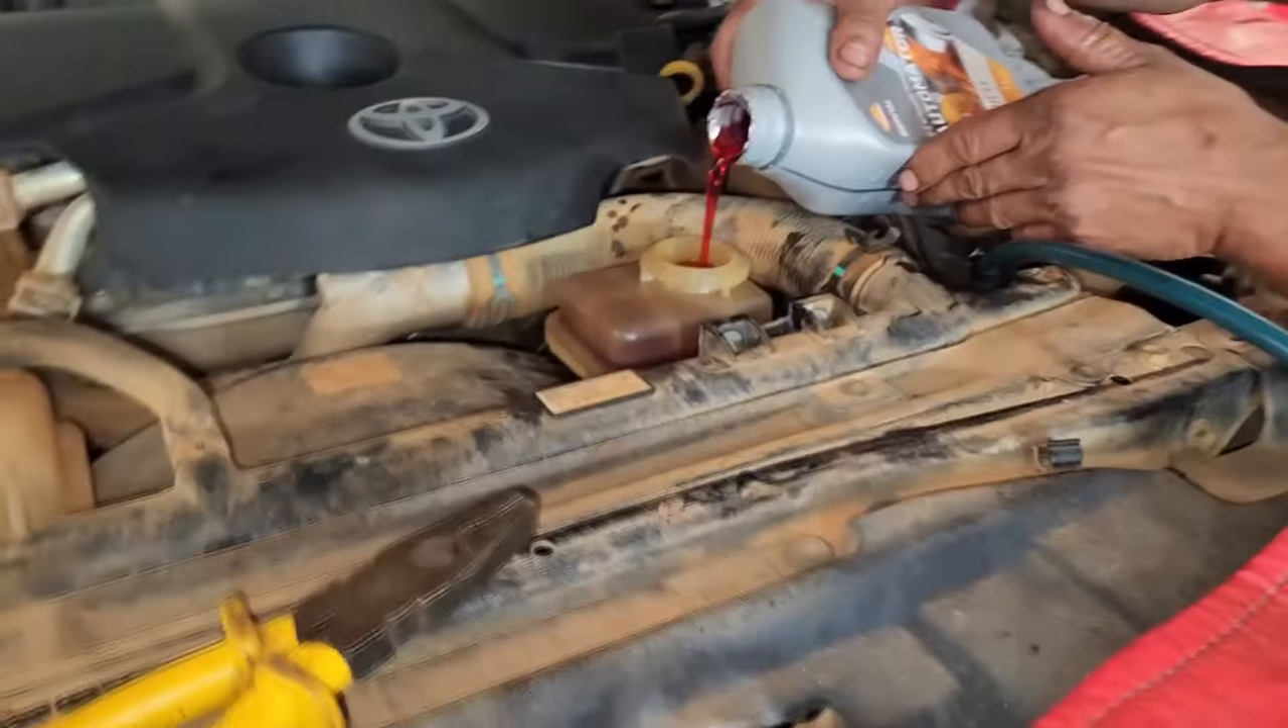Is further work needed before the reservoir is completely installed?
No.